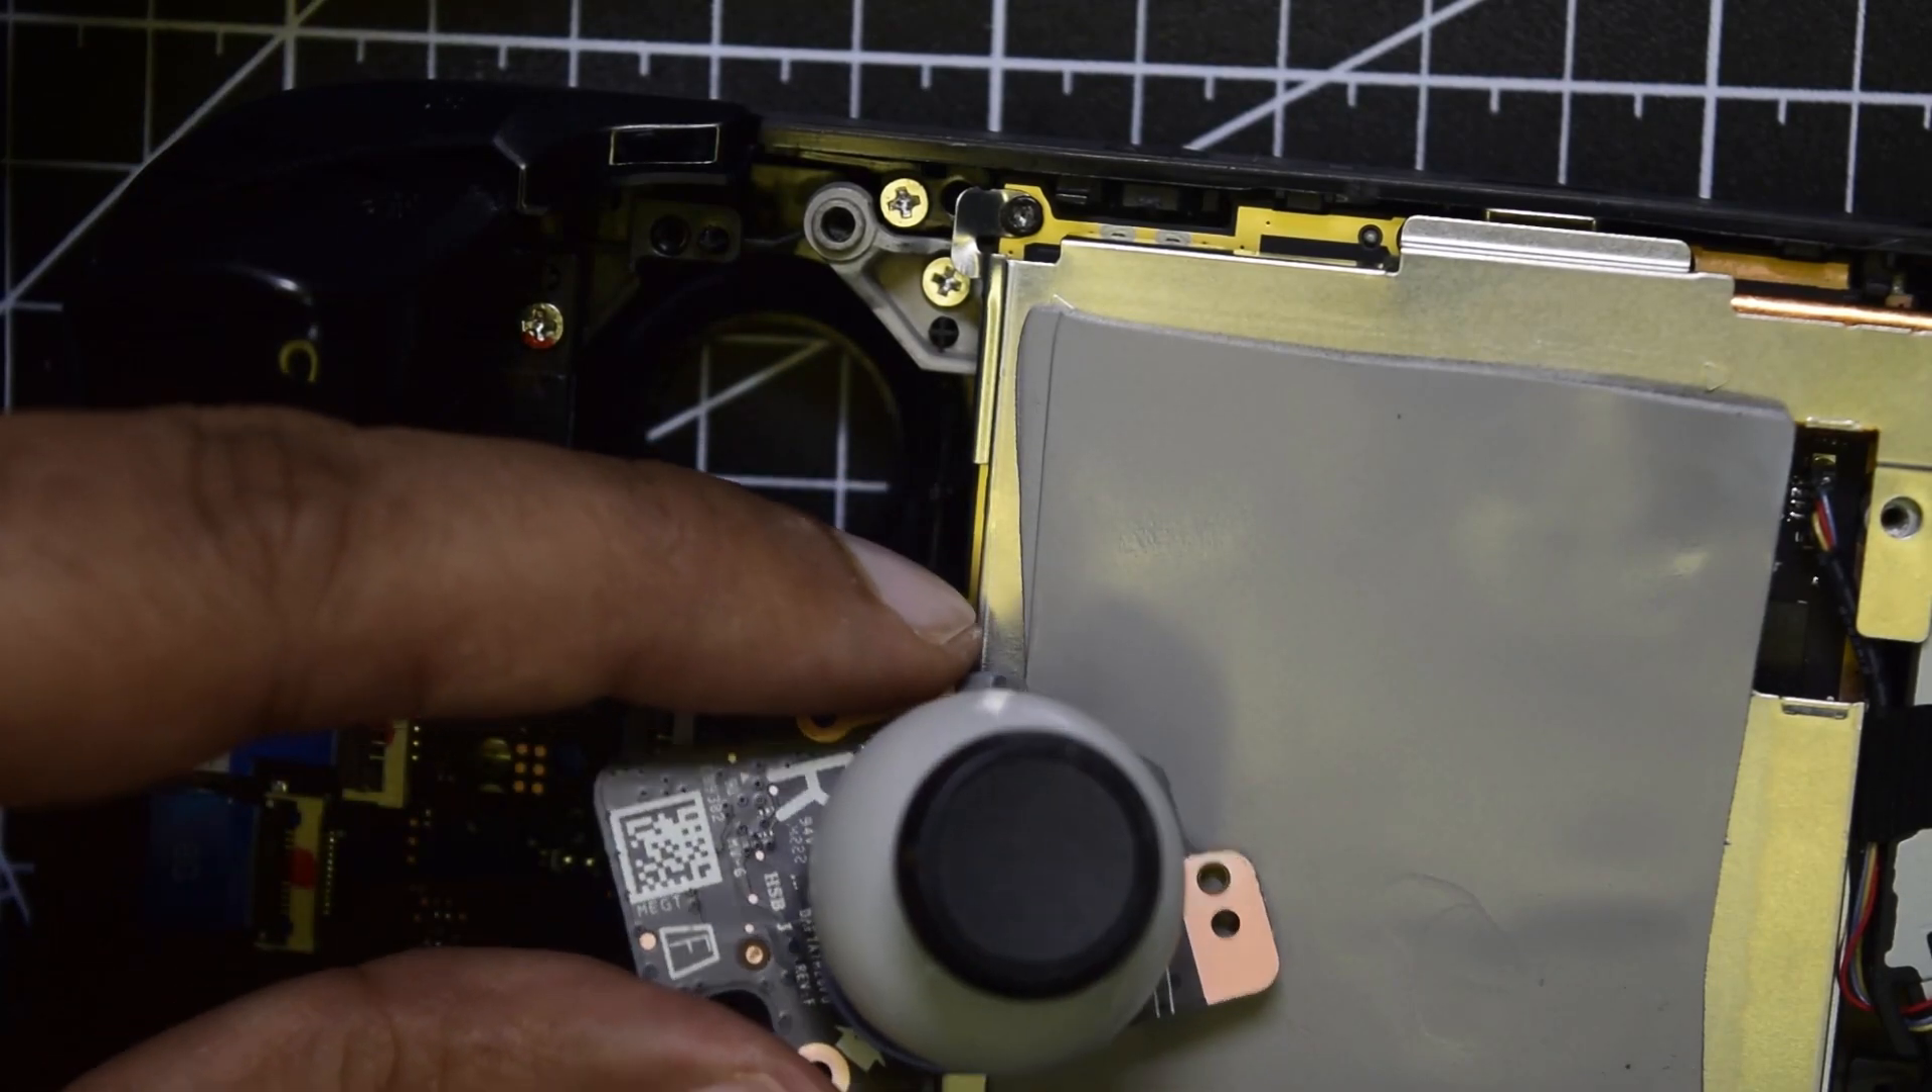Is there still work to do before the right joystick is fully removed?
No.